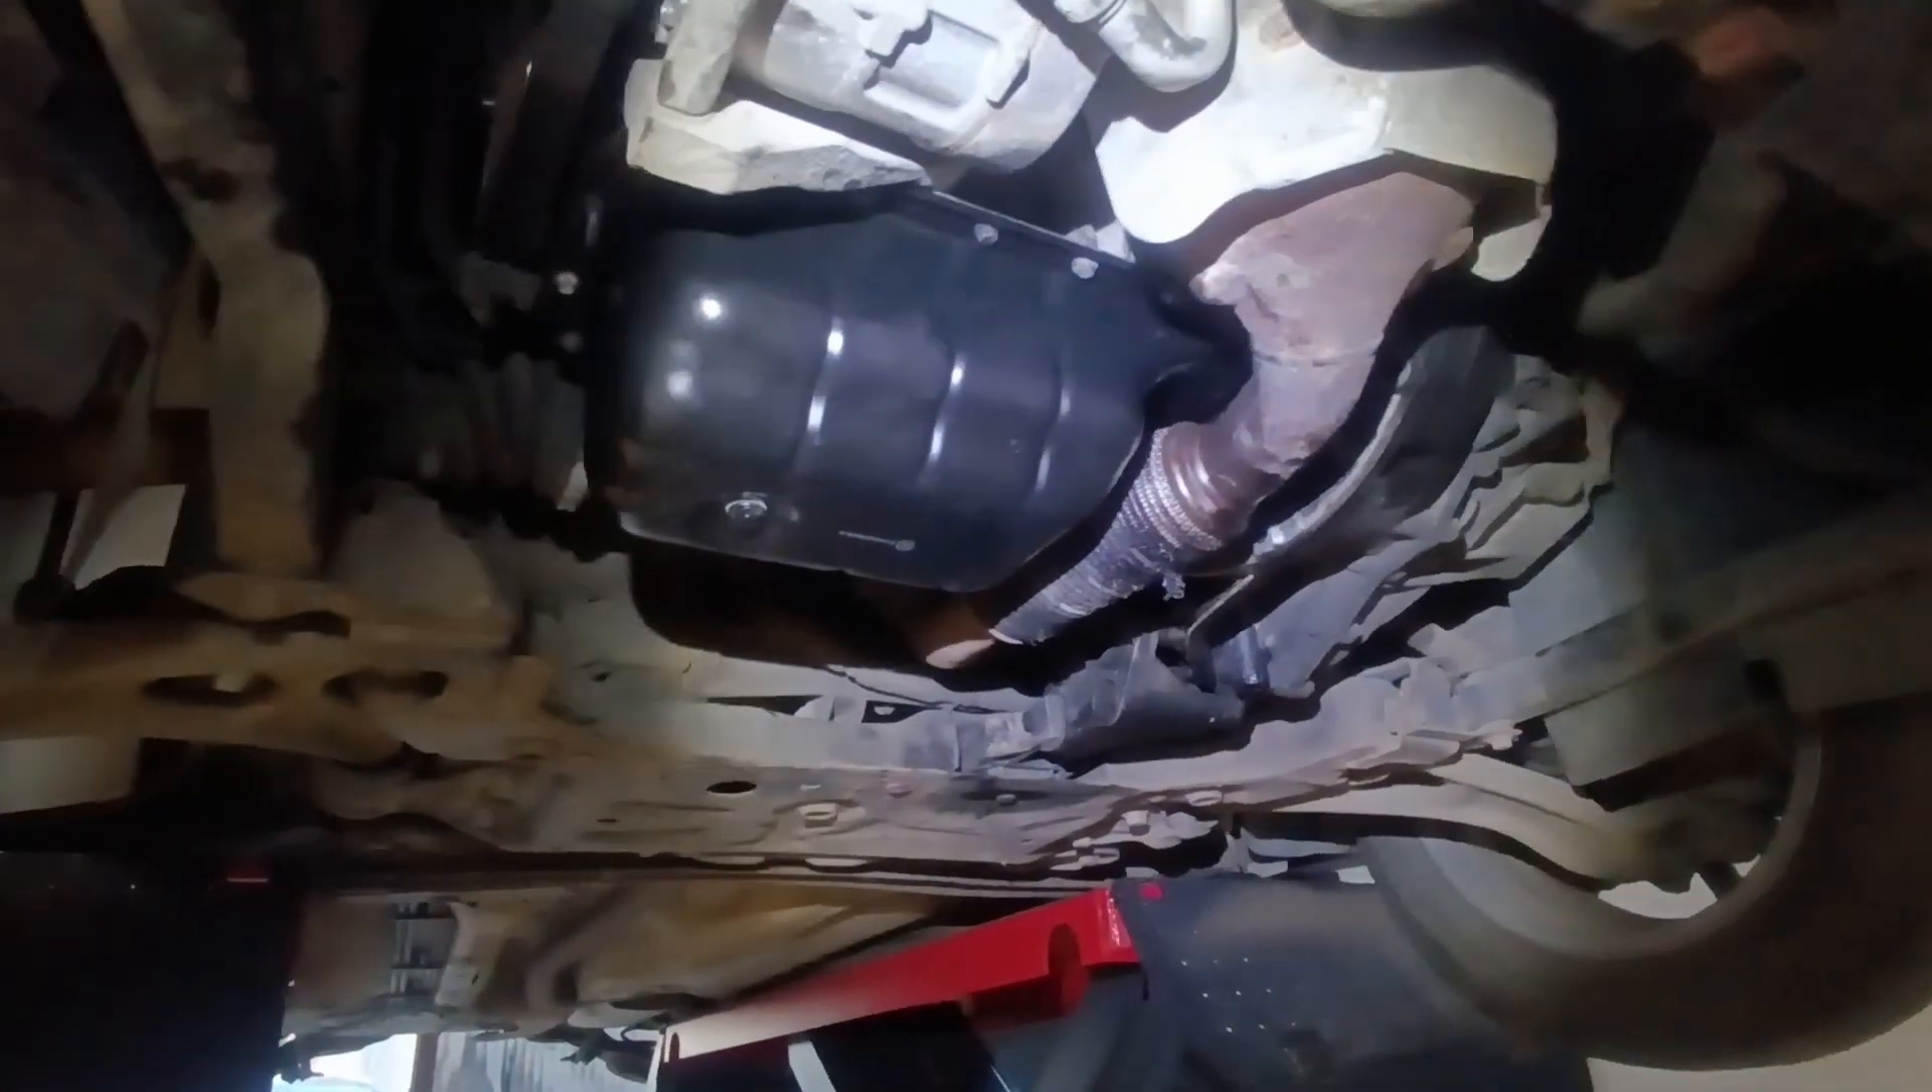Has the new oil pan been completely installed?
Yes.